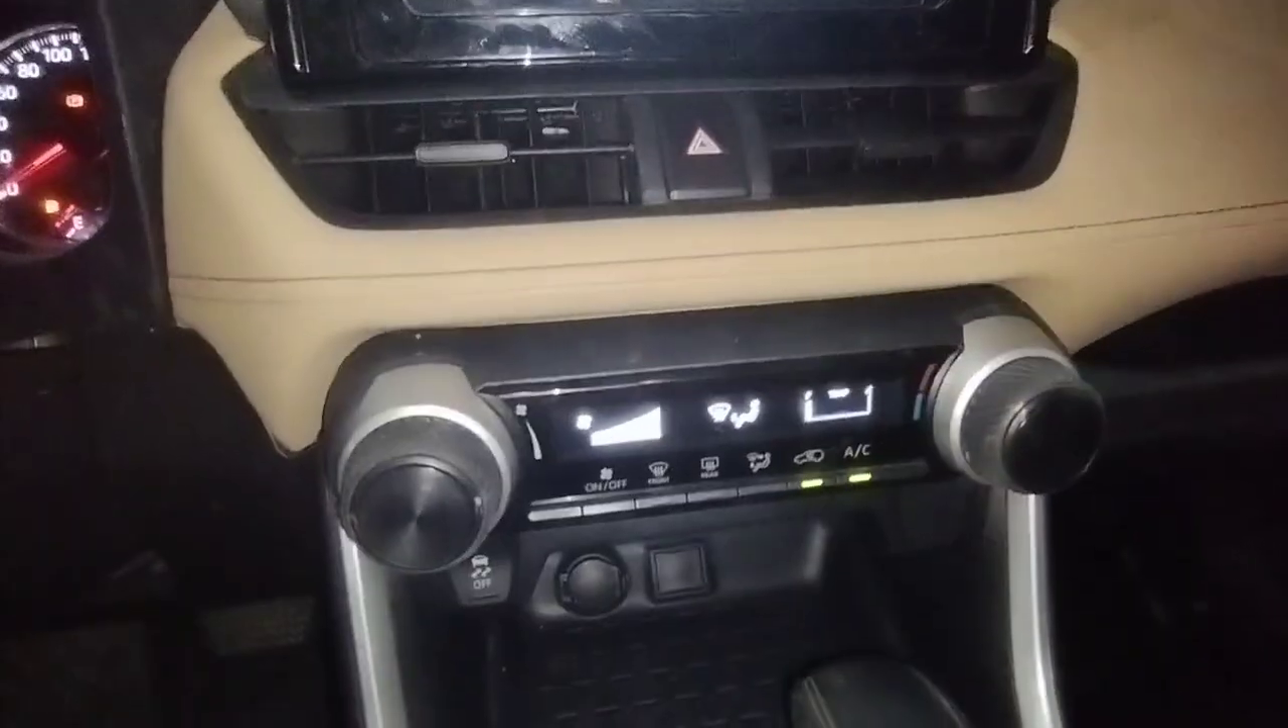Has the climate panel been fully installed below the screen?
Yes.